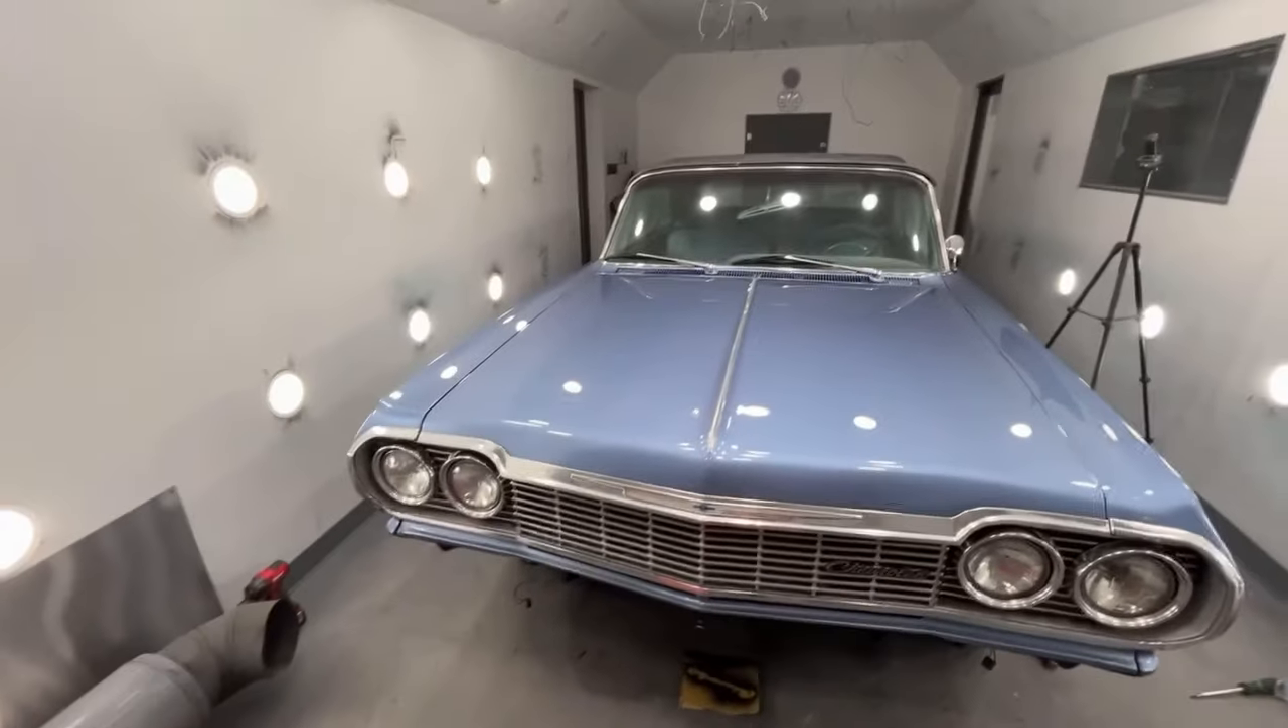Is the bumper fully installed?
No.